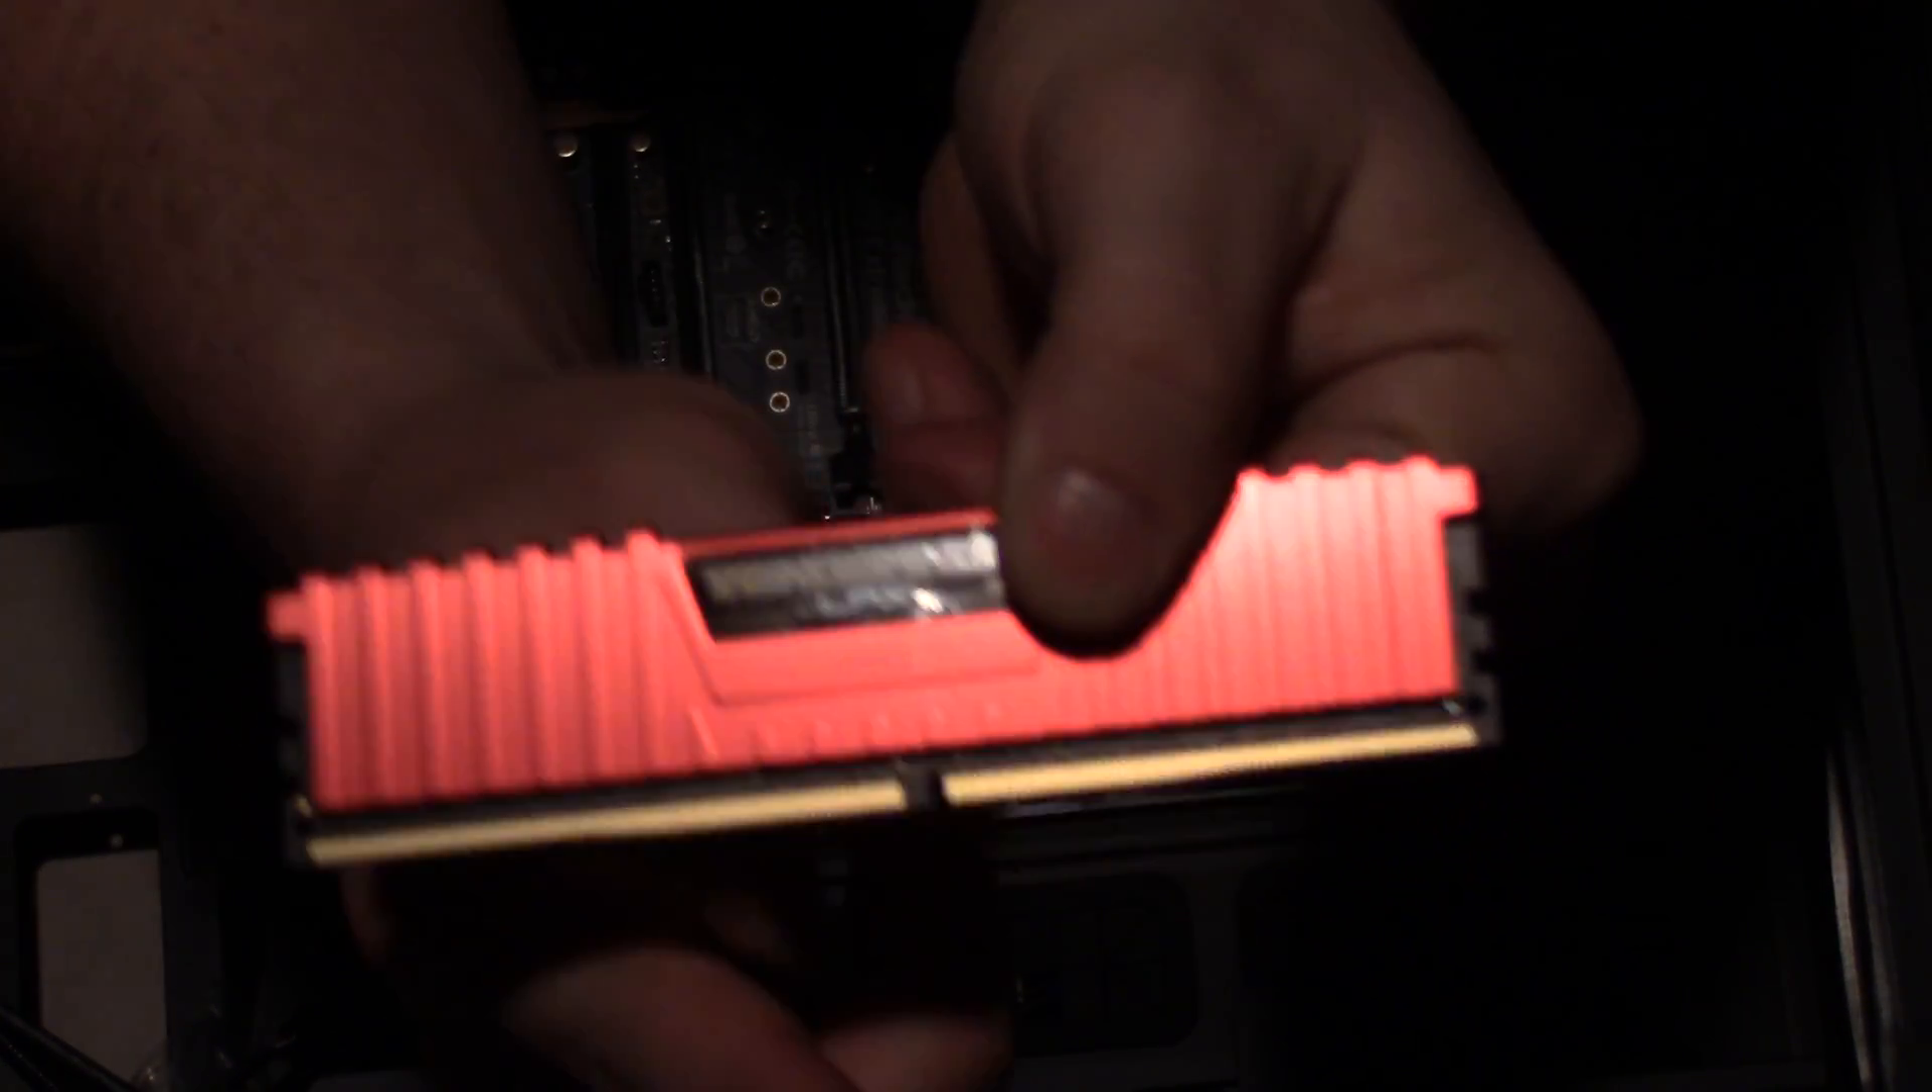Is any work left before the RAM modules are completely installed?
Yes.